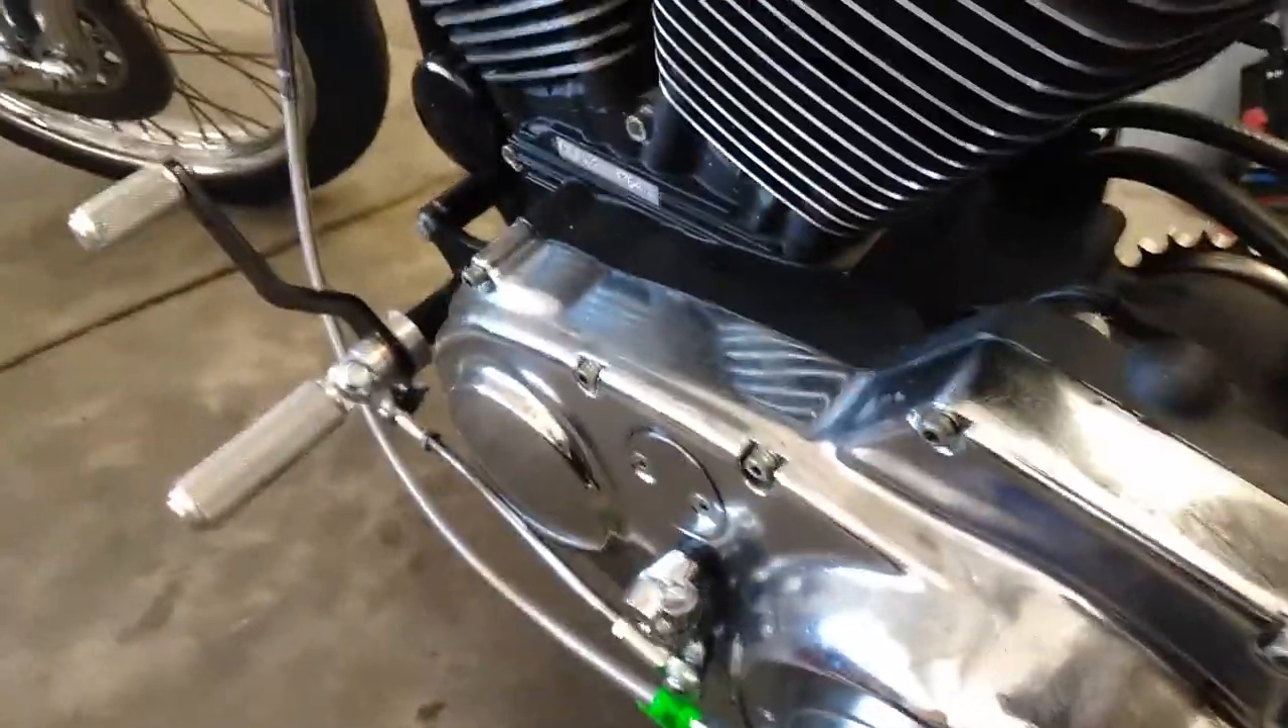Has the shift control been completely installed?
Yes.